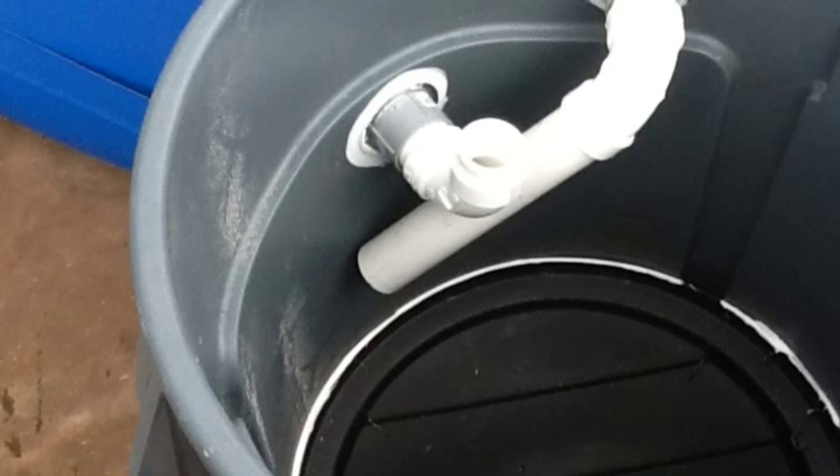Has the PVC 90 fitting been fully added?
Yes.